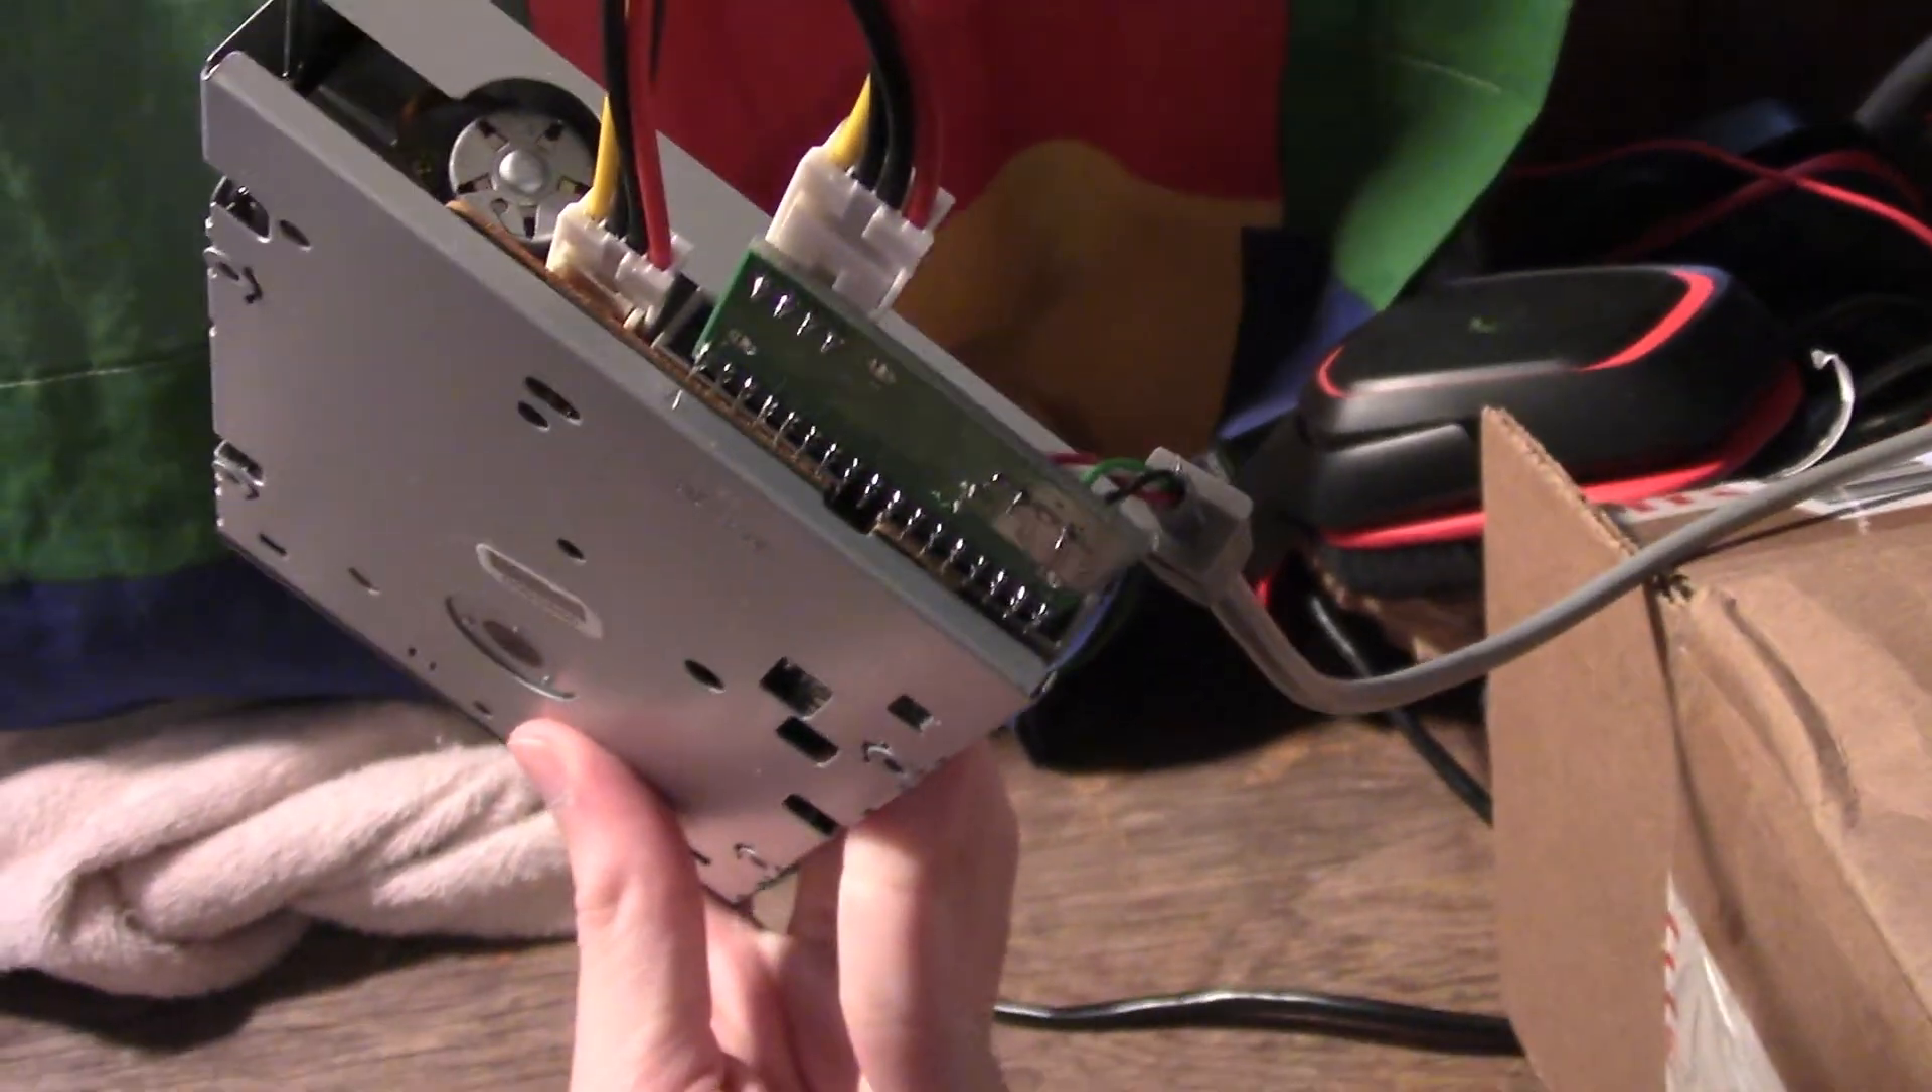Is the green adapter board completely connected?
Yes.